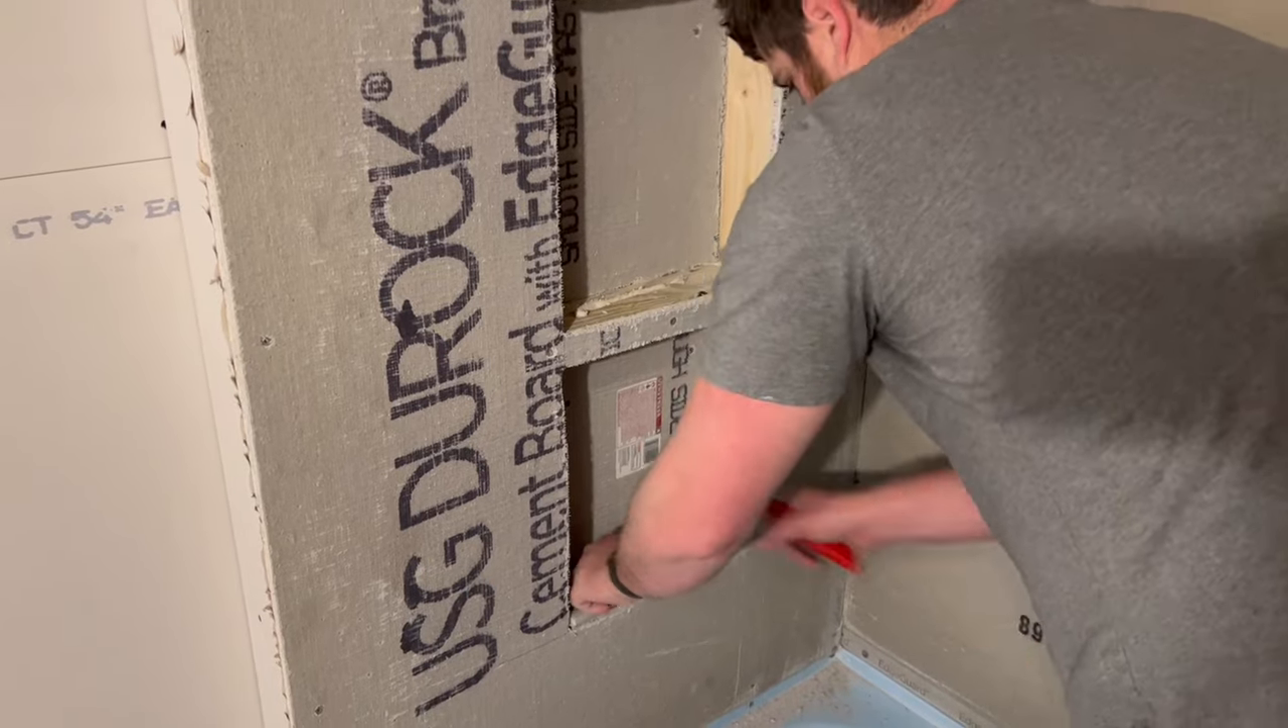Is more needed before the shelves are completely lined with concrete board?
Yes.